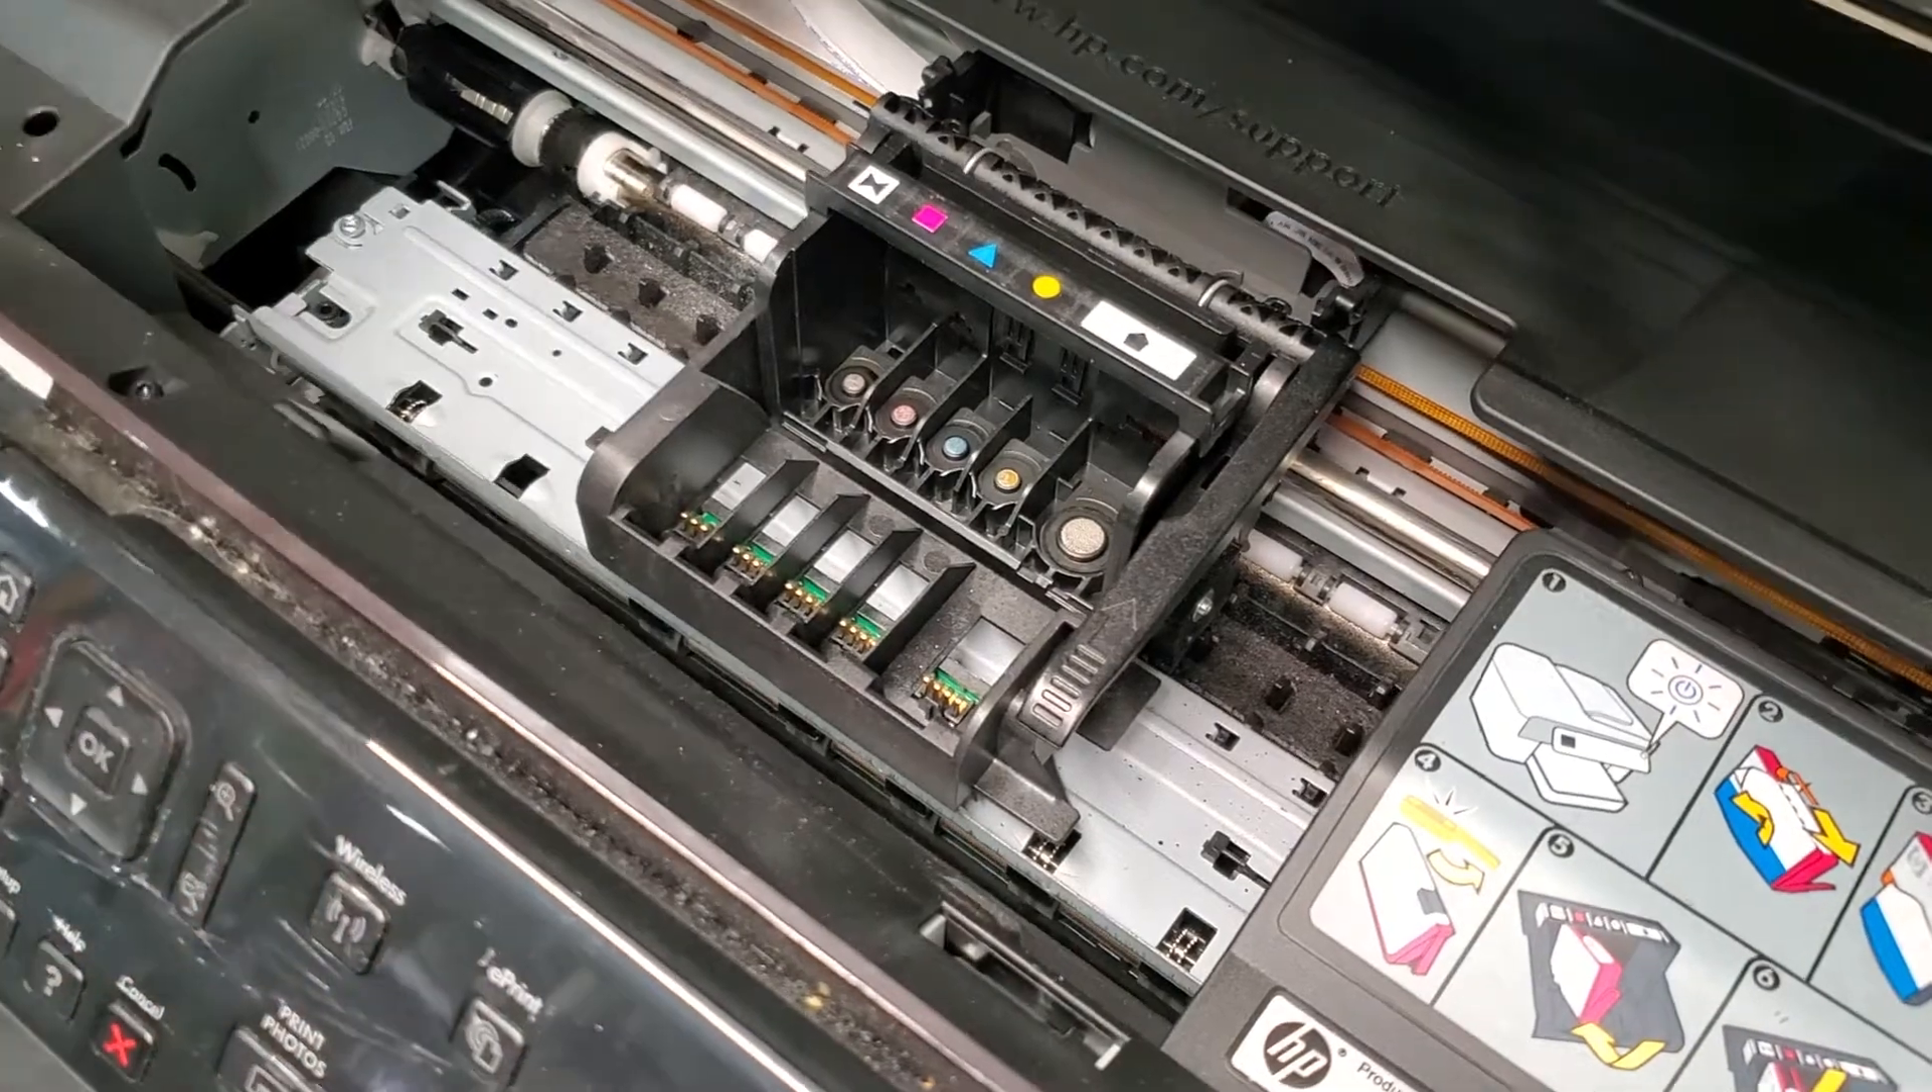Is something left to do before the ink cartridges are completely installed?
Yes.